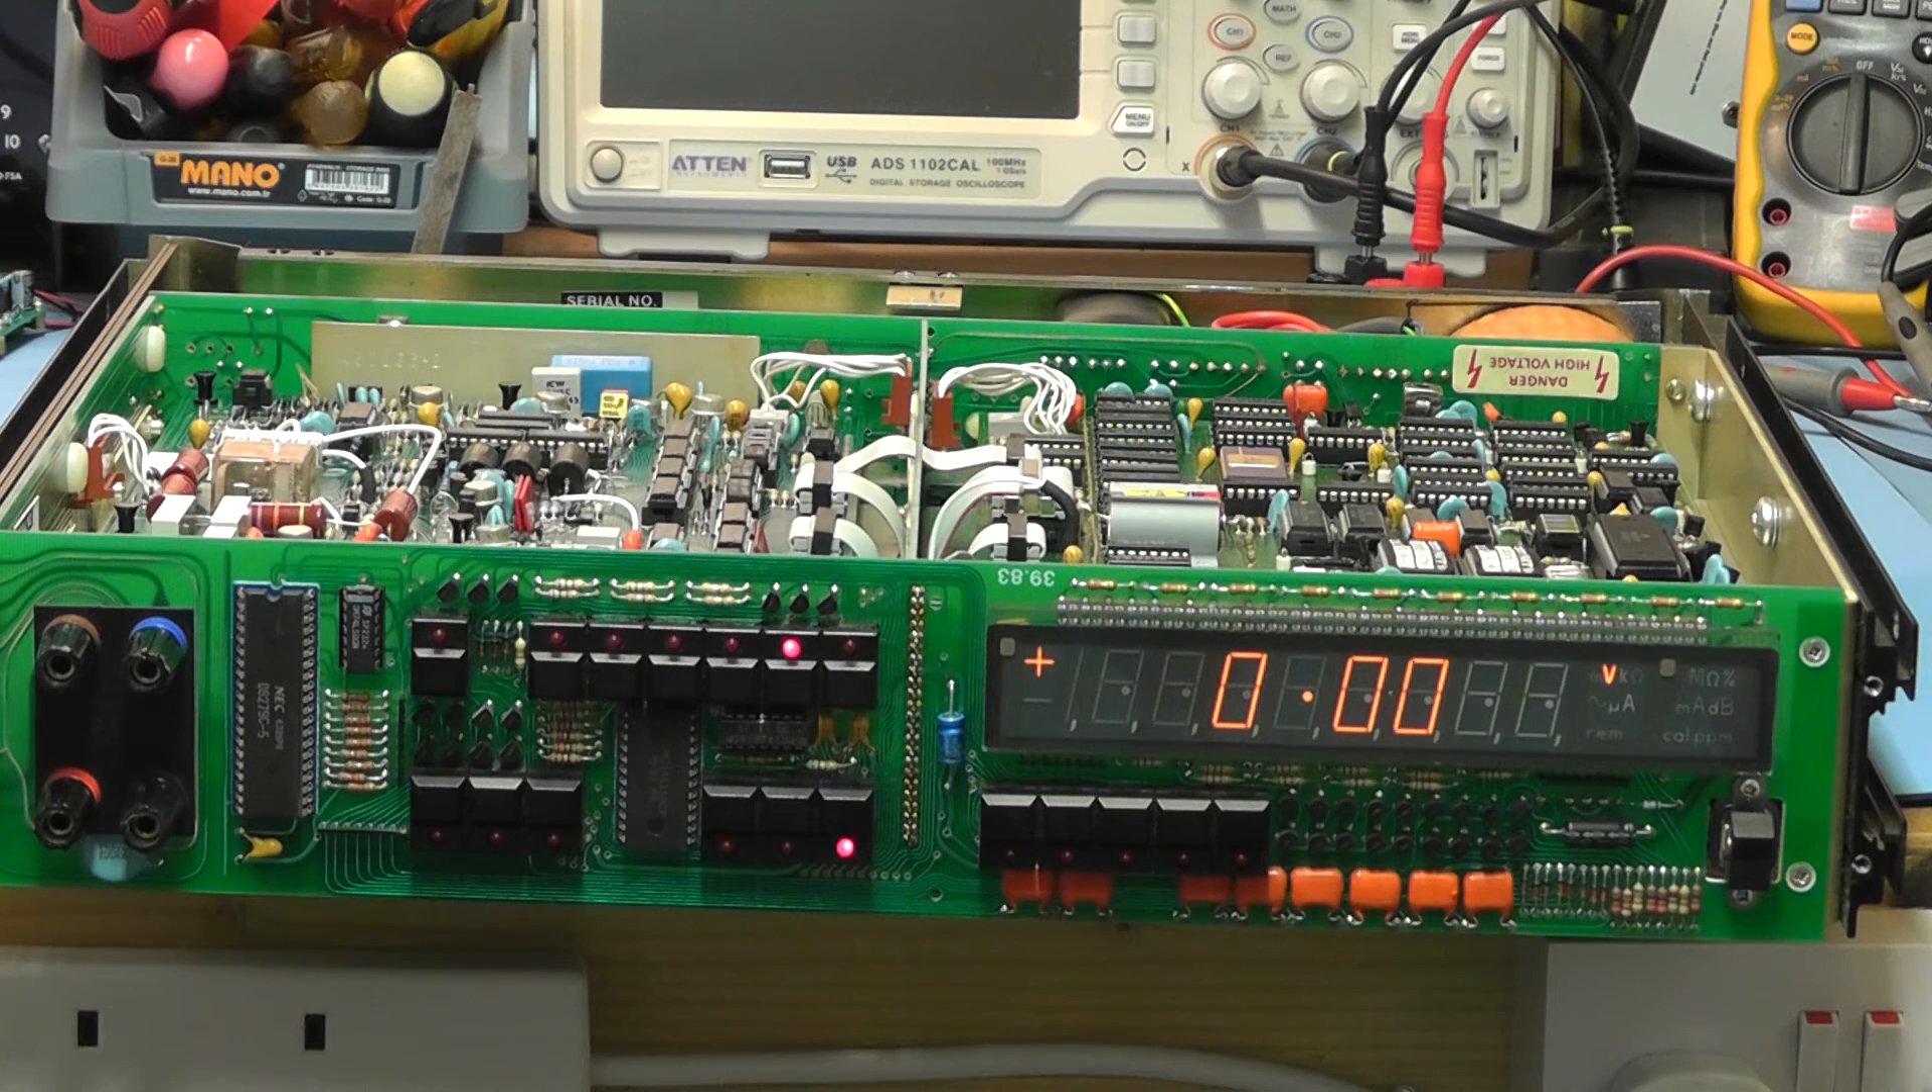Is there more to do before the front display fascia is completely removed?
No.